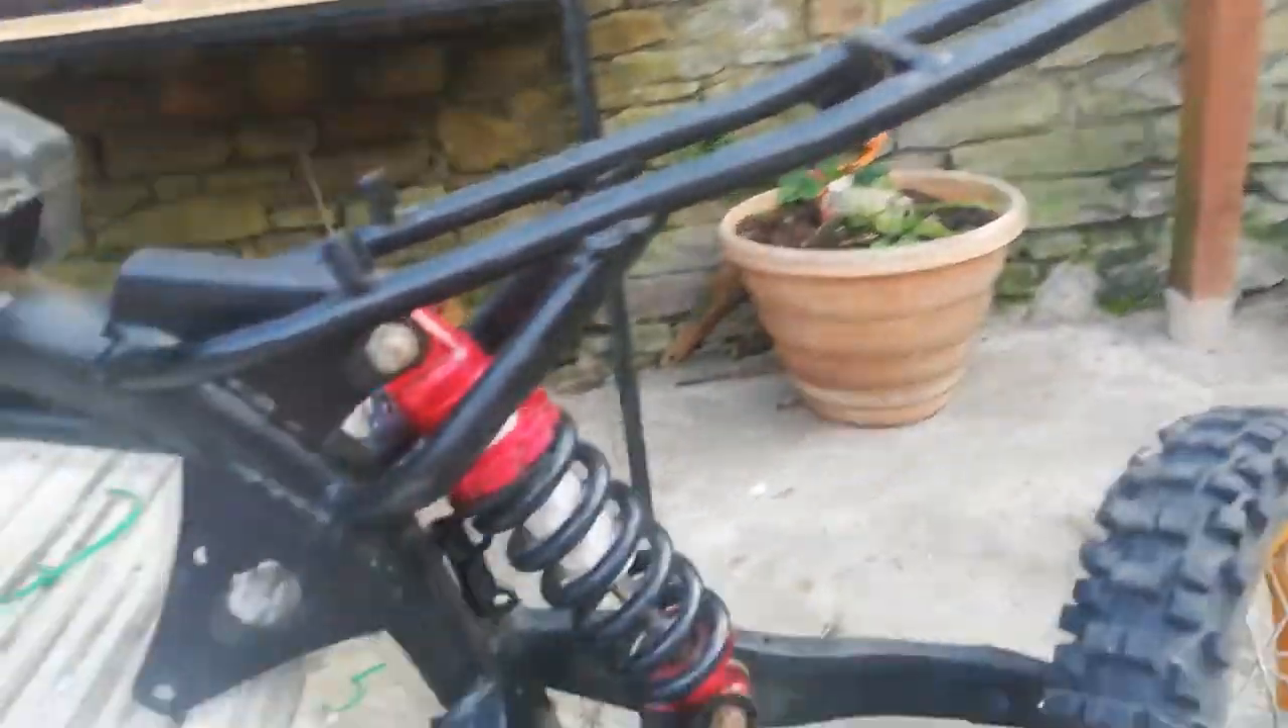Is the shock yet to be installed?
No.